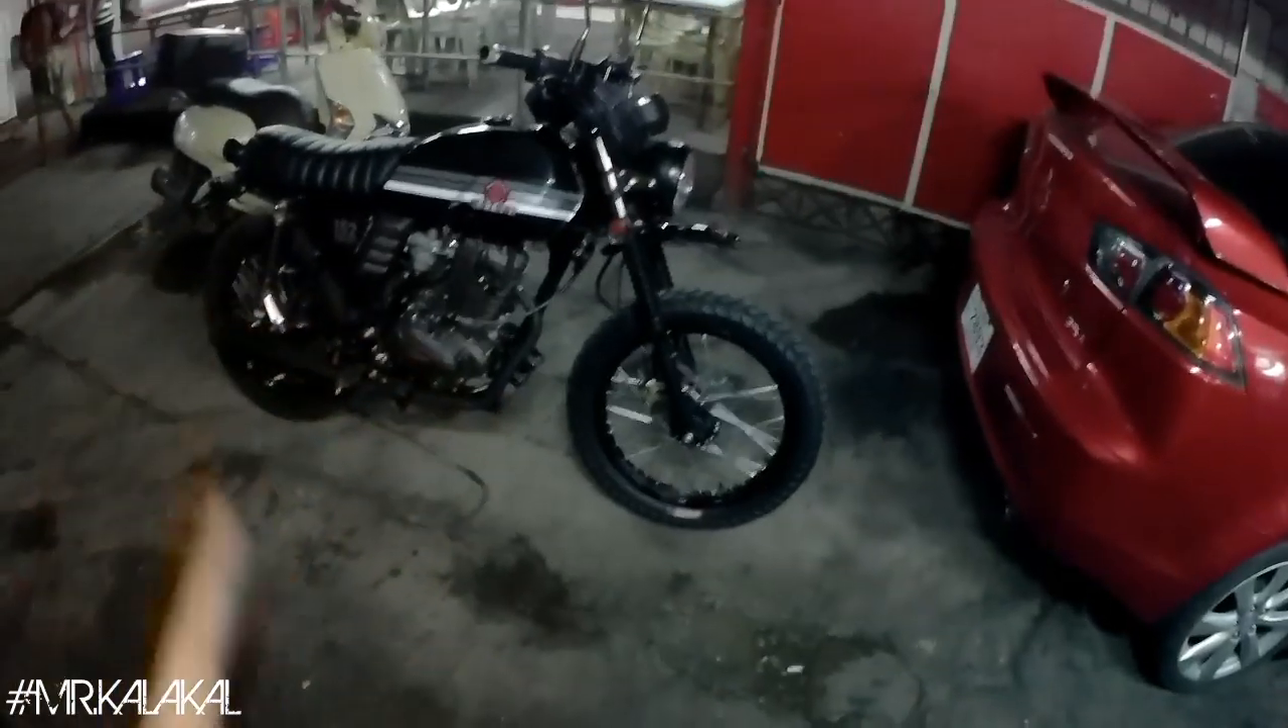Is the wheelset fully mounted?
Yes.